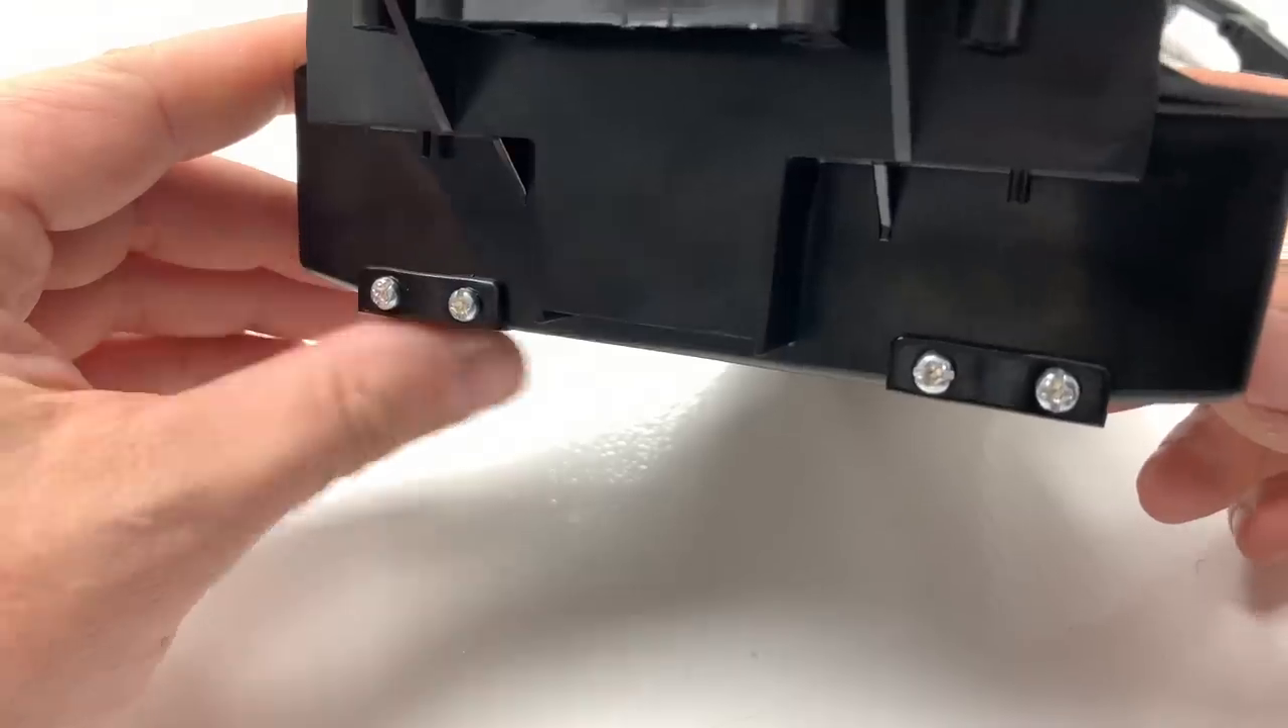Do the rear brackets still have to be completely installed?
No.